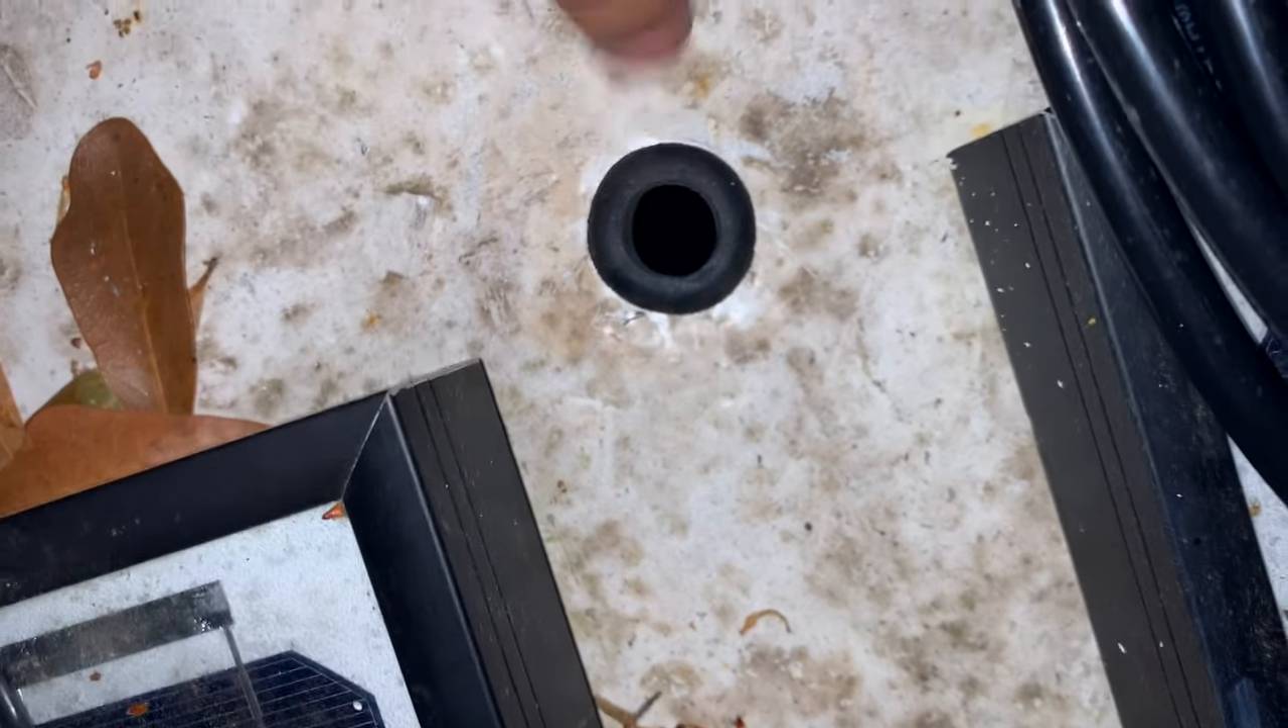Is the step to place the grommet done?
Yes.